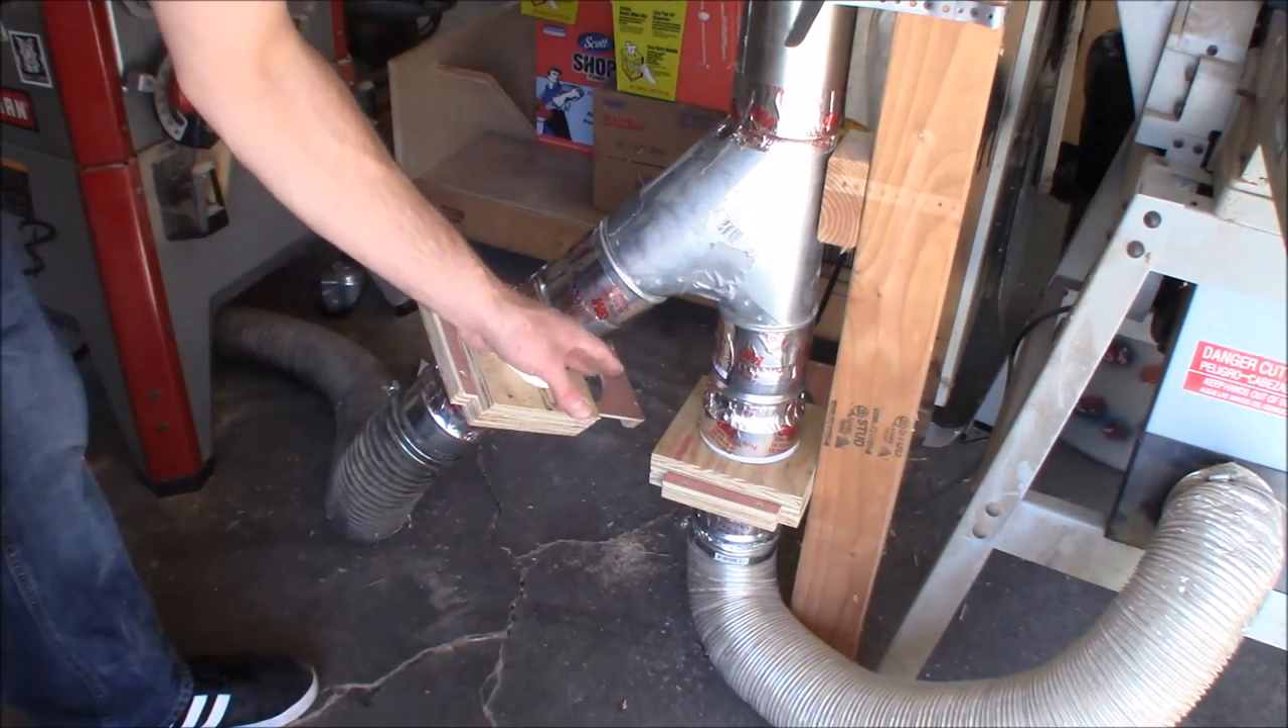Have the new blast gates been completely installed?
Yes.